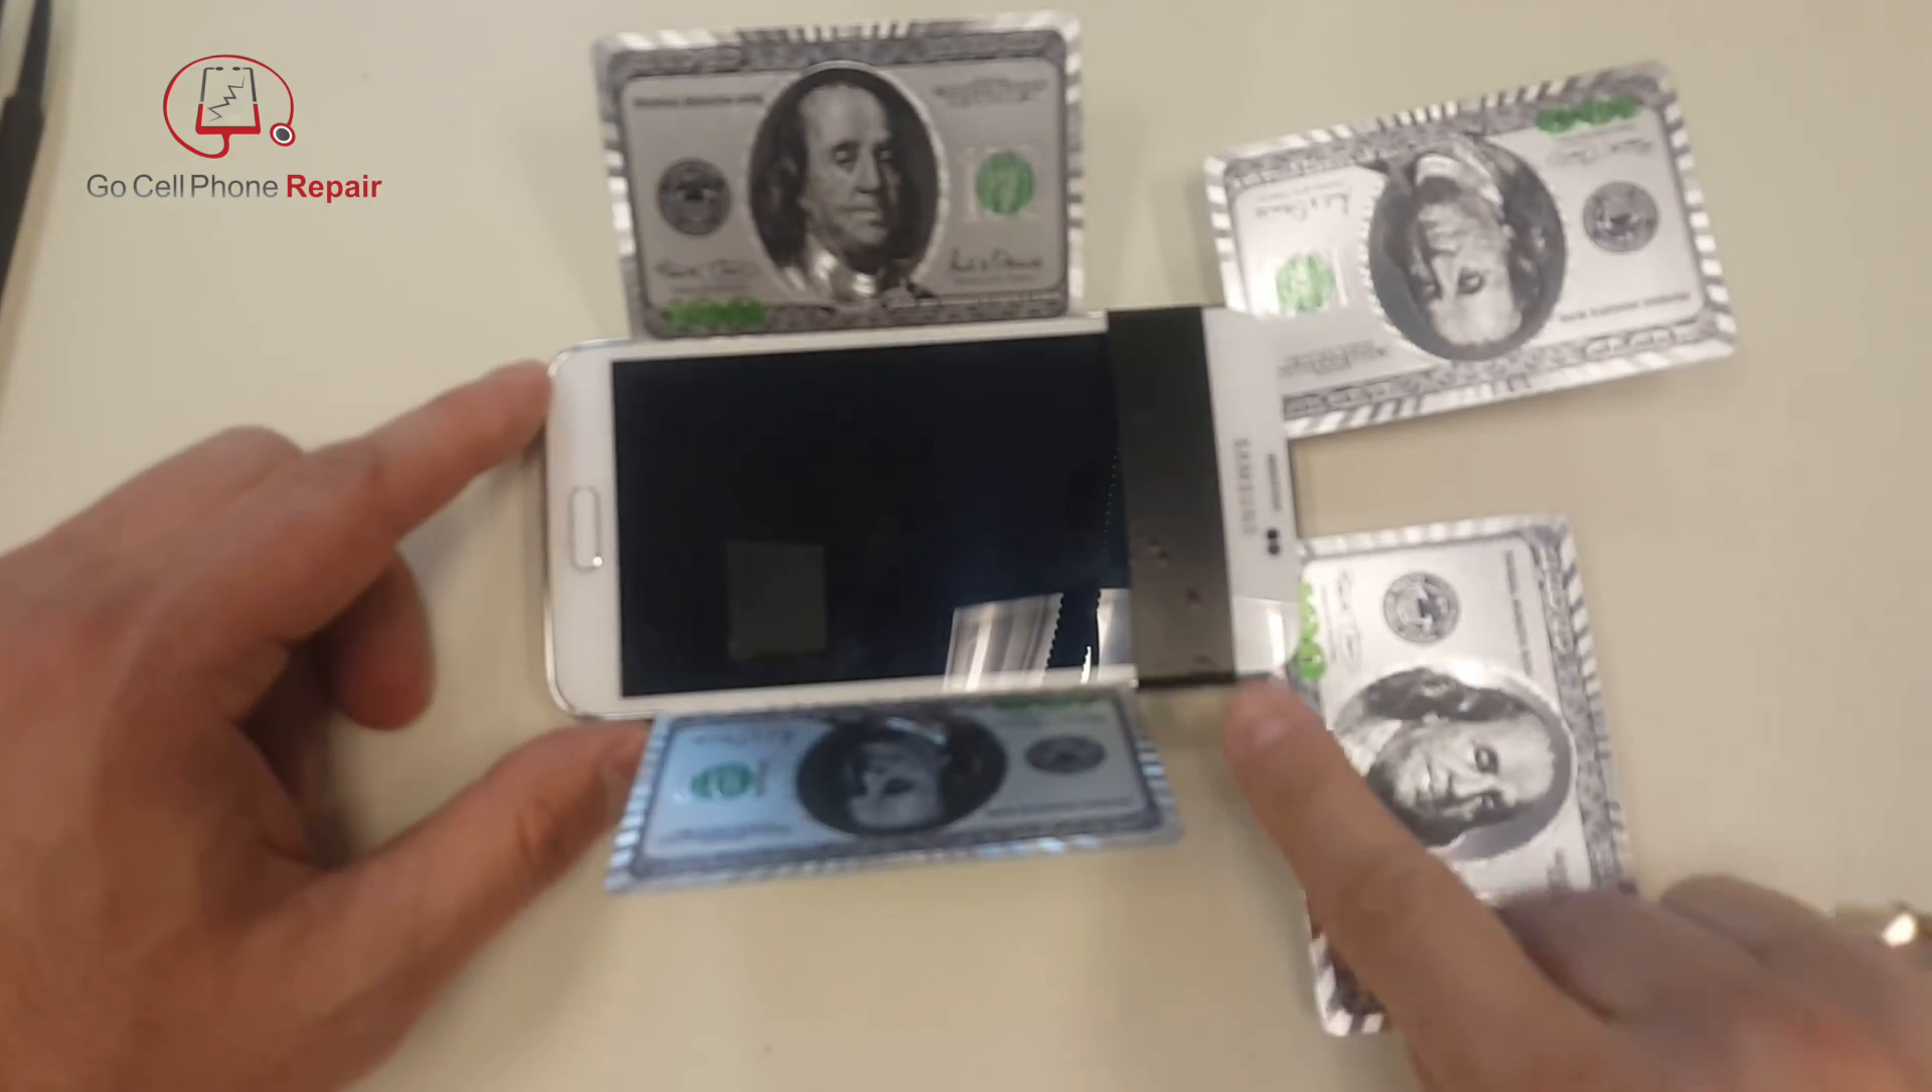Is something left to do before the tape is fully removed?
Yes.